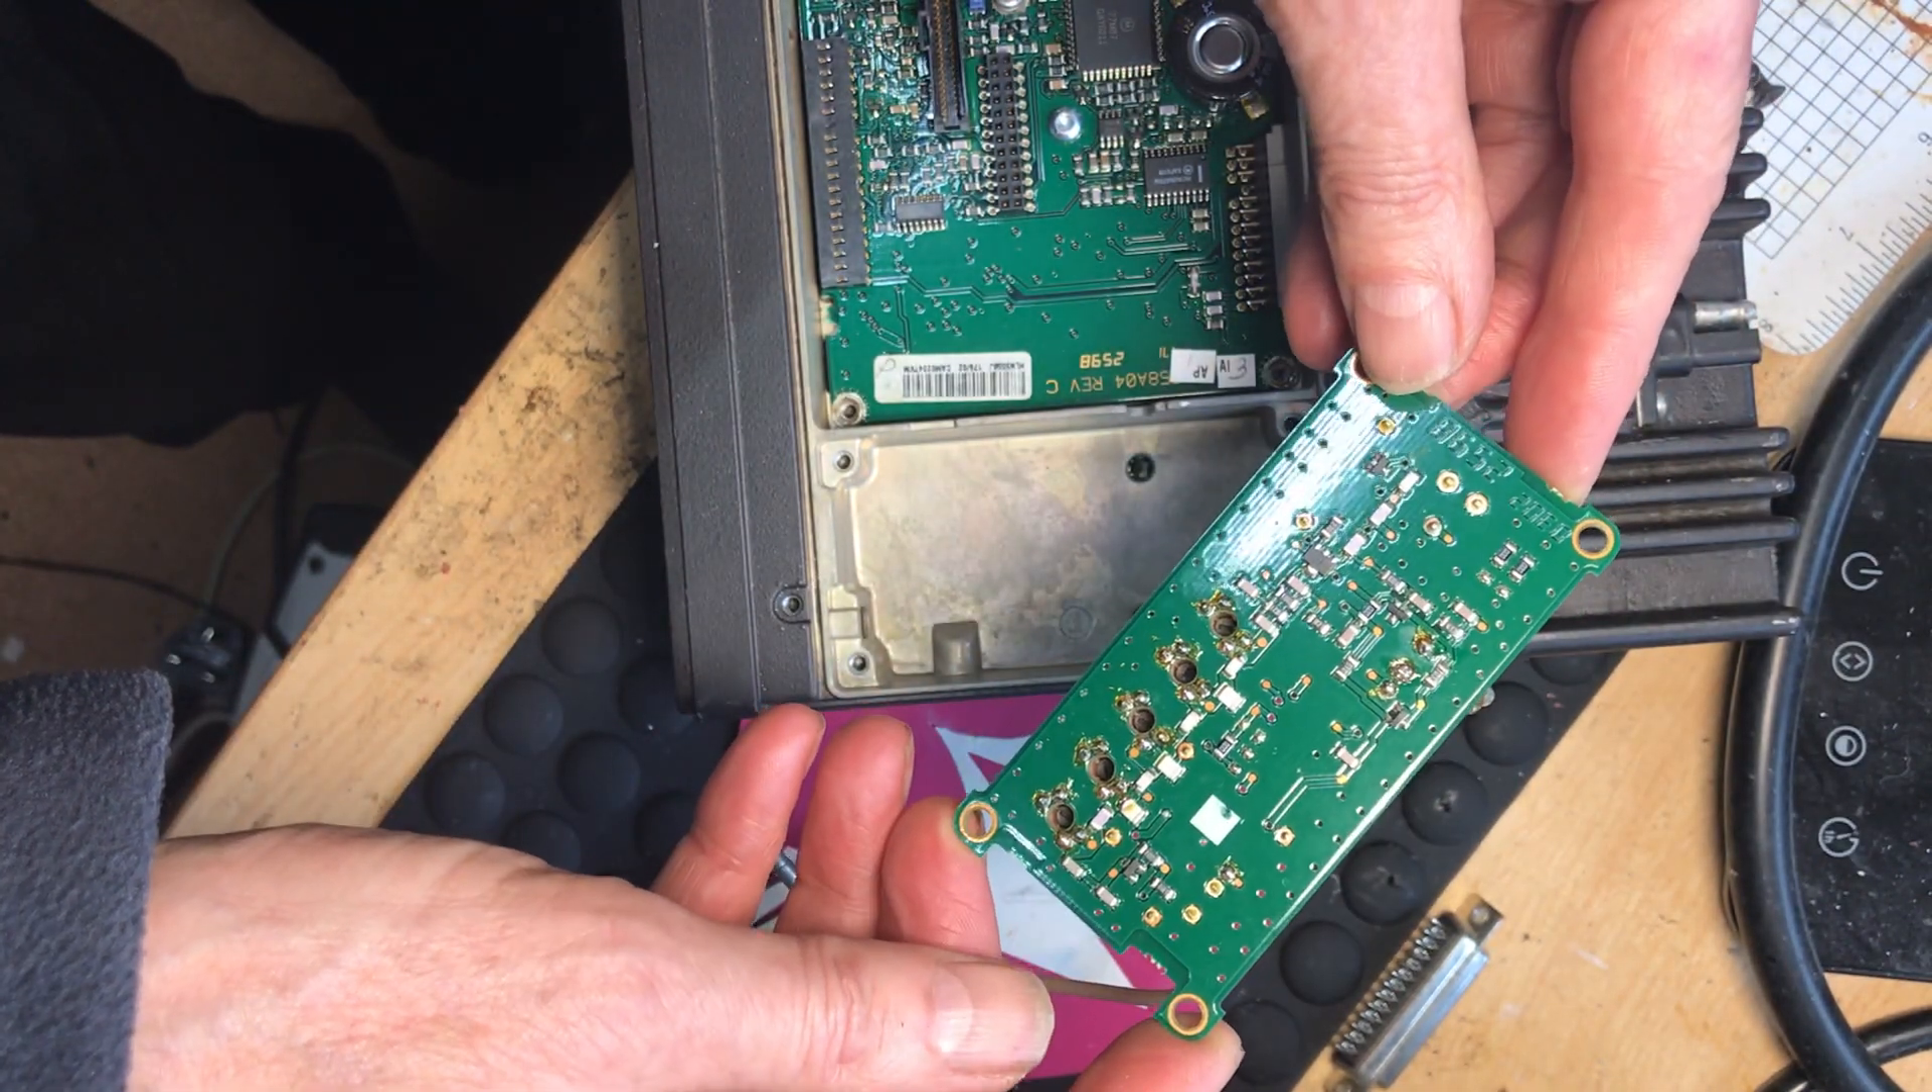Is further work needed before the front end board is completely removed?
No.